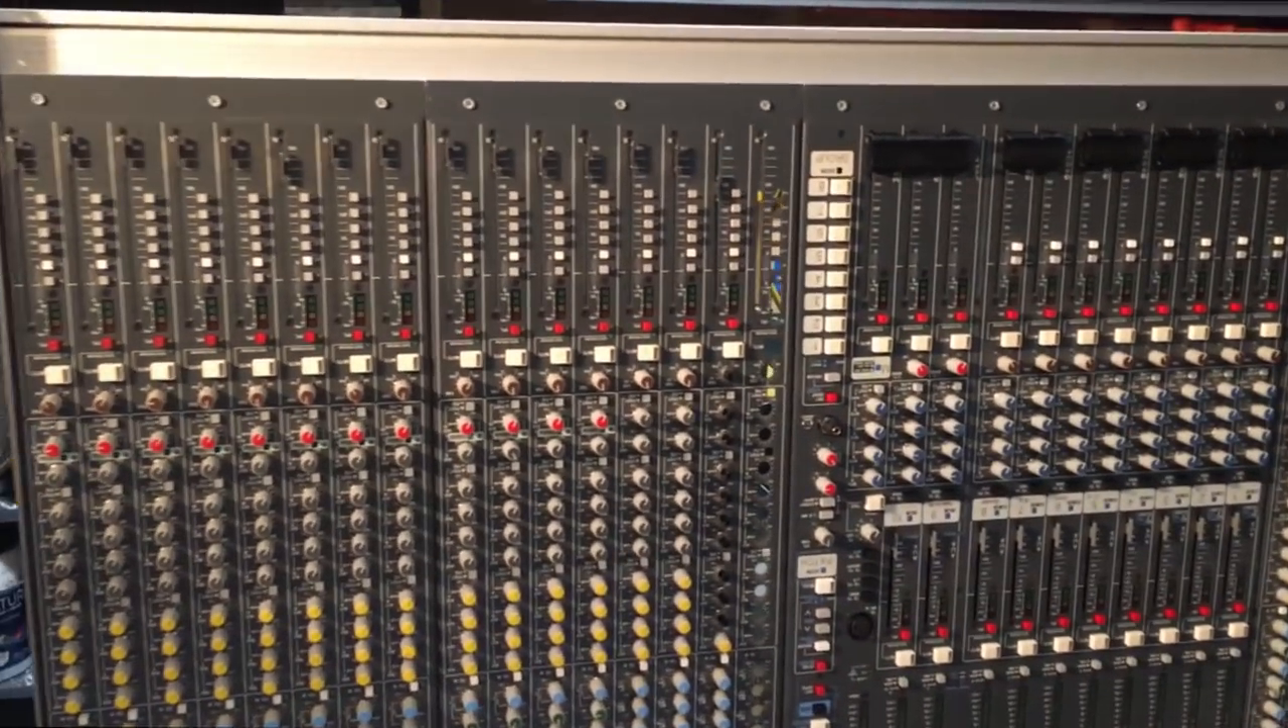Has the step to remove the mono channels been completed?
No.